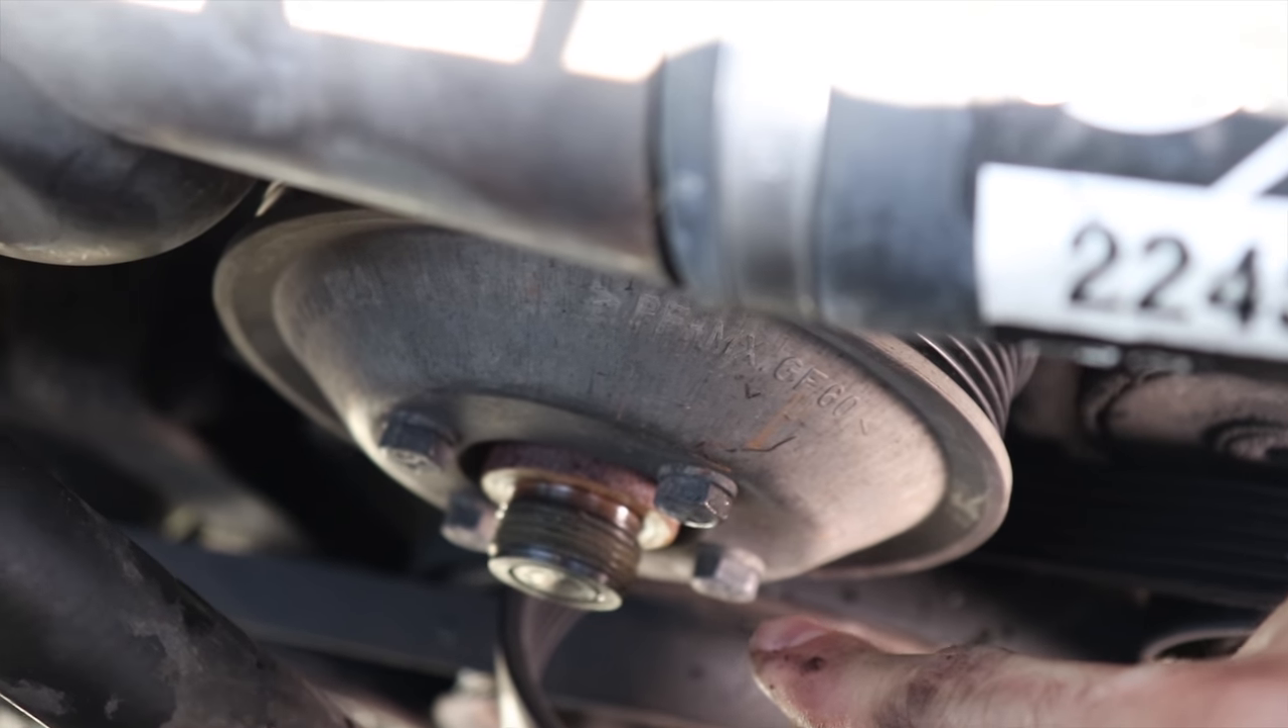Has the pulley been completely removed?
No.